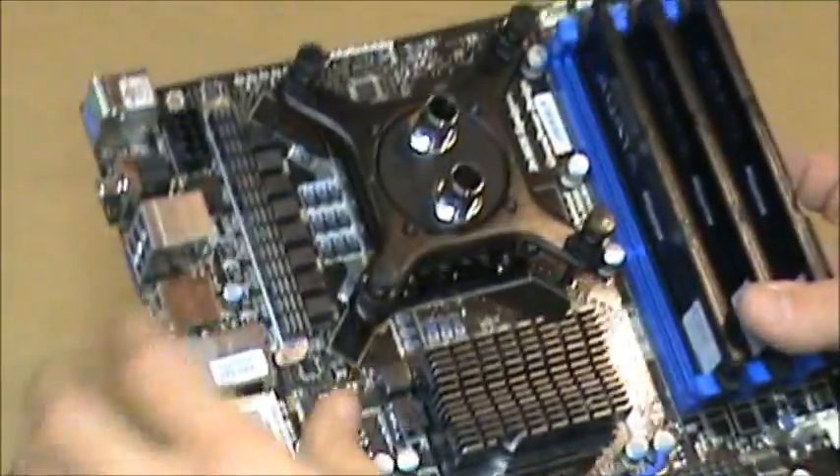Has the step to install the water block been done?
Yes.